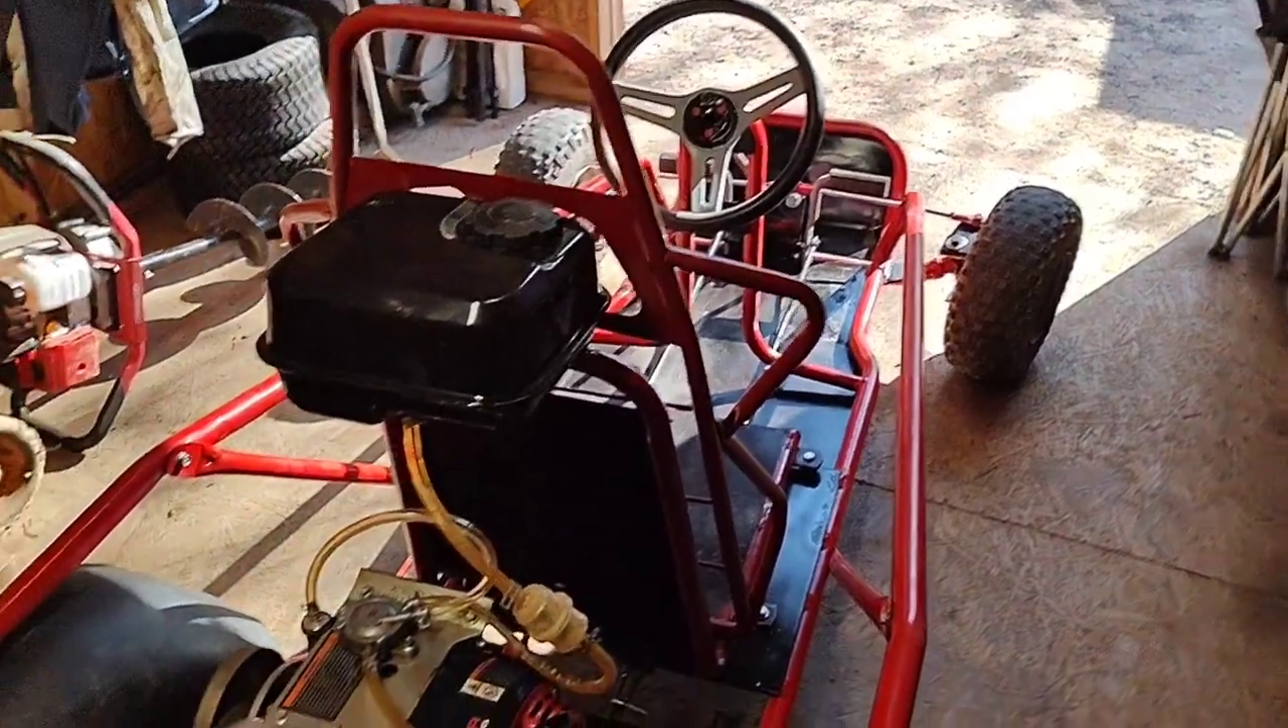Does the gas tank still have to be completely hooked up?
No.